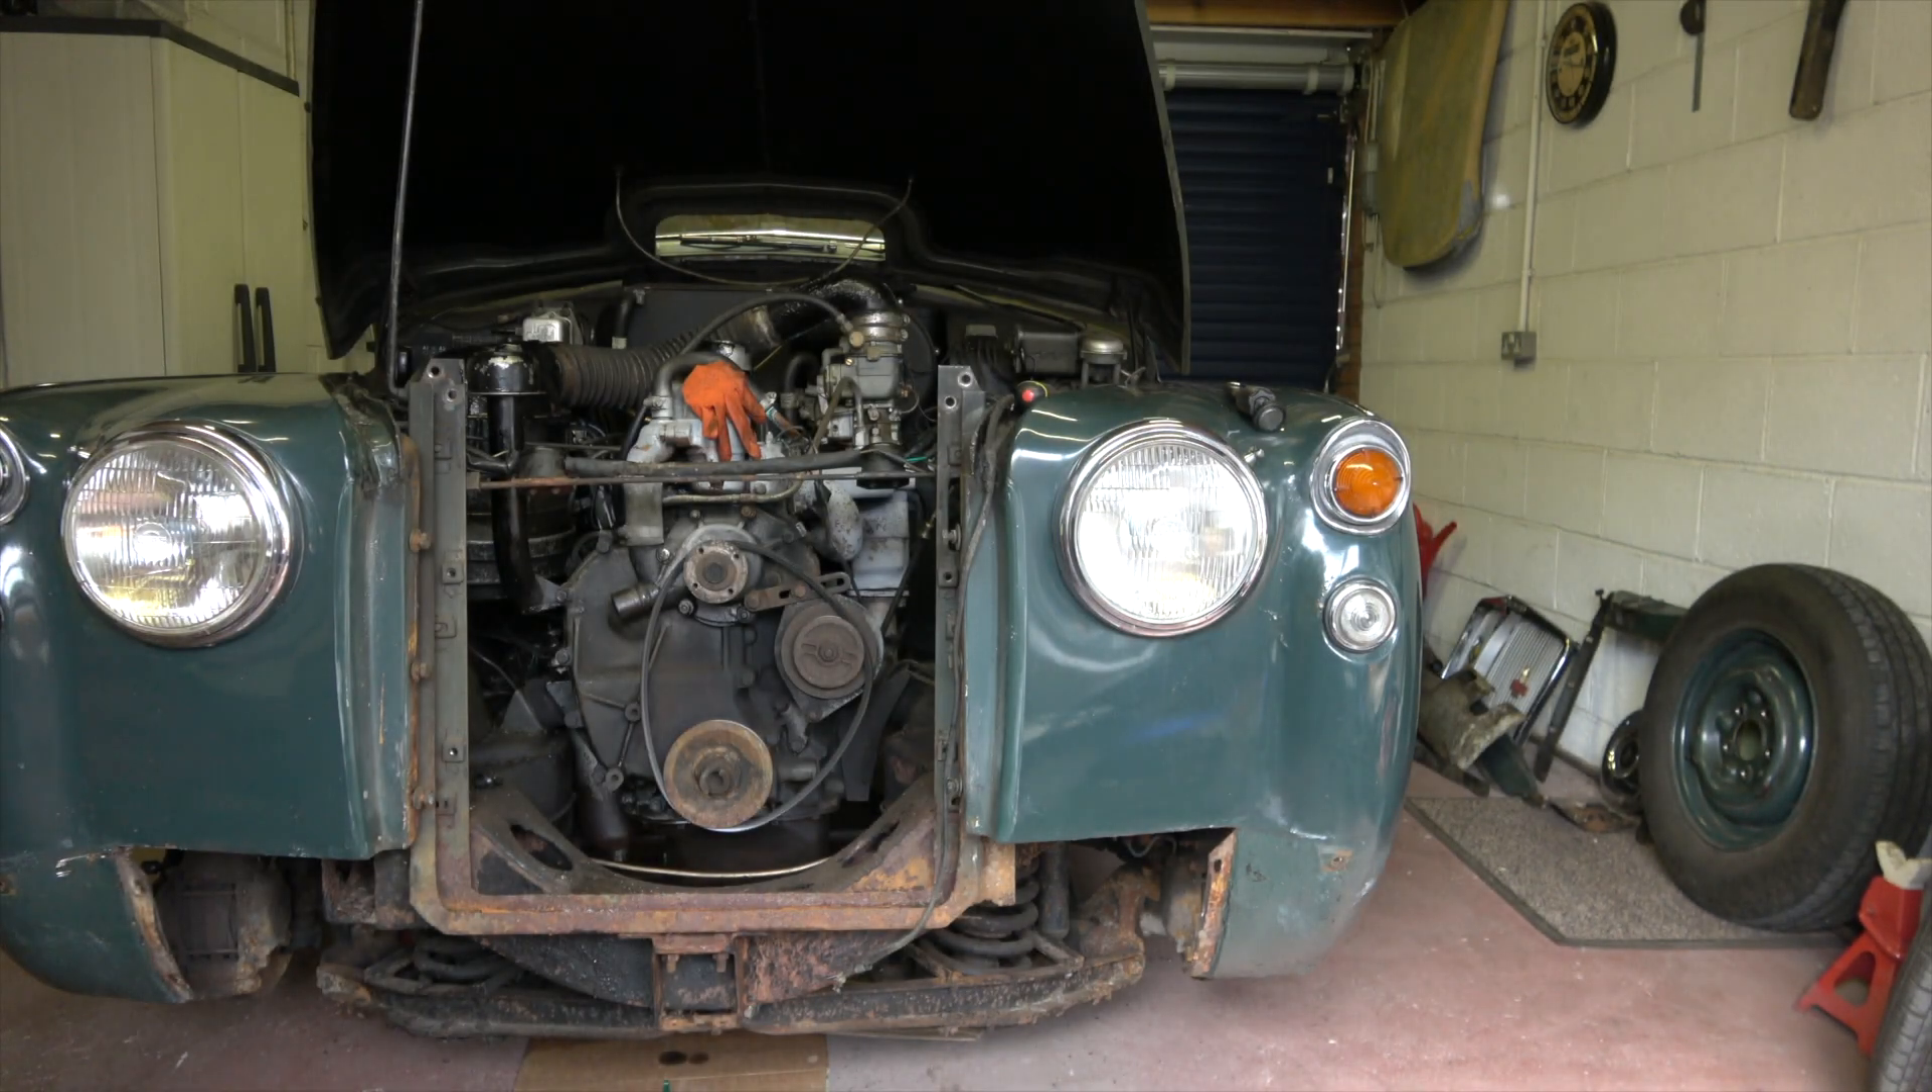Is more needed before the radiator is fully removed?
No.